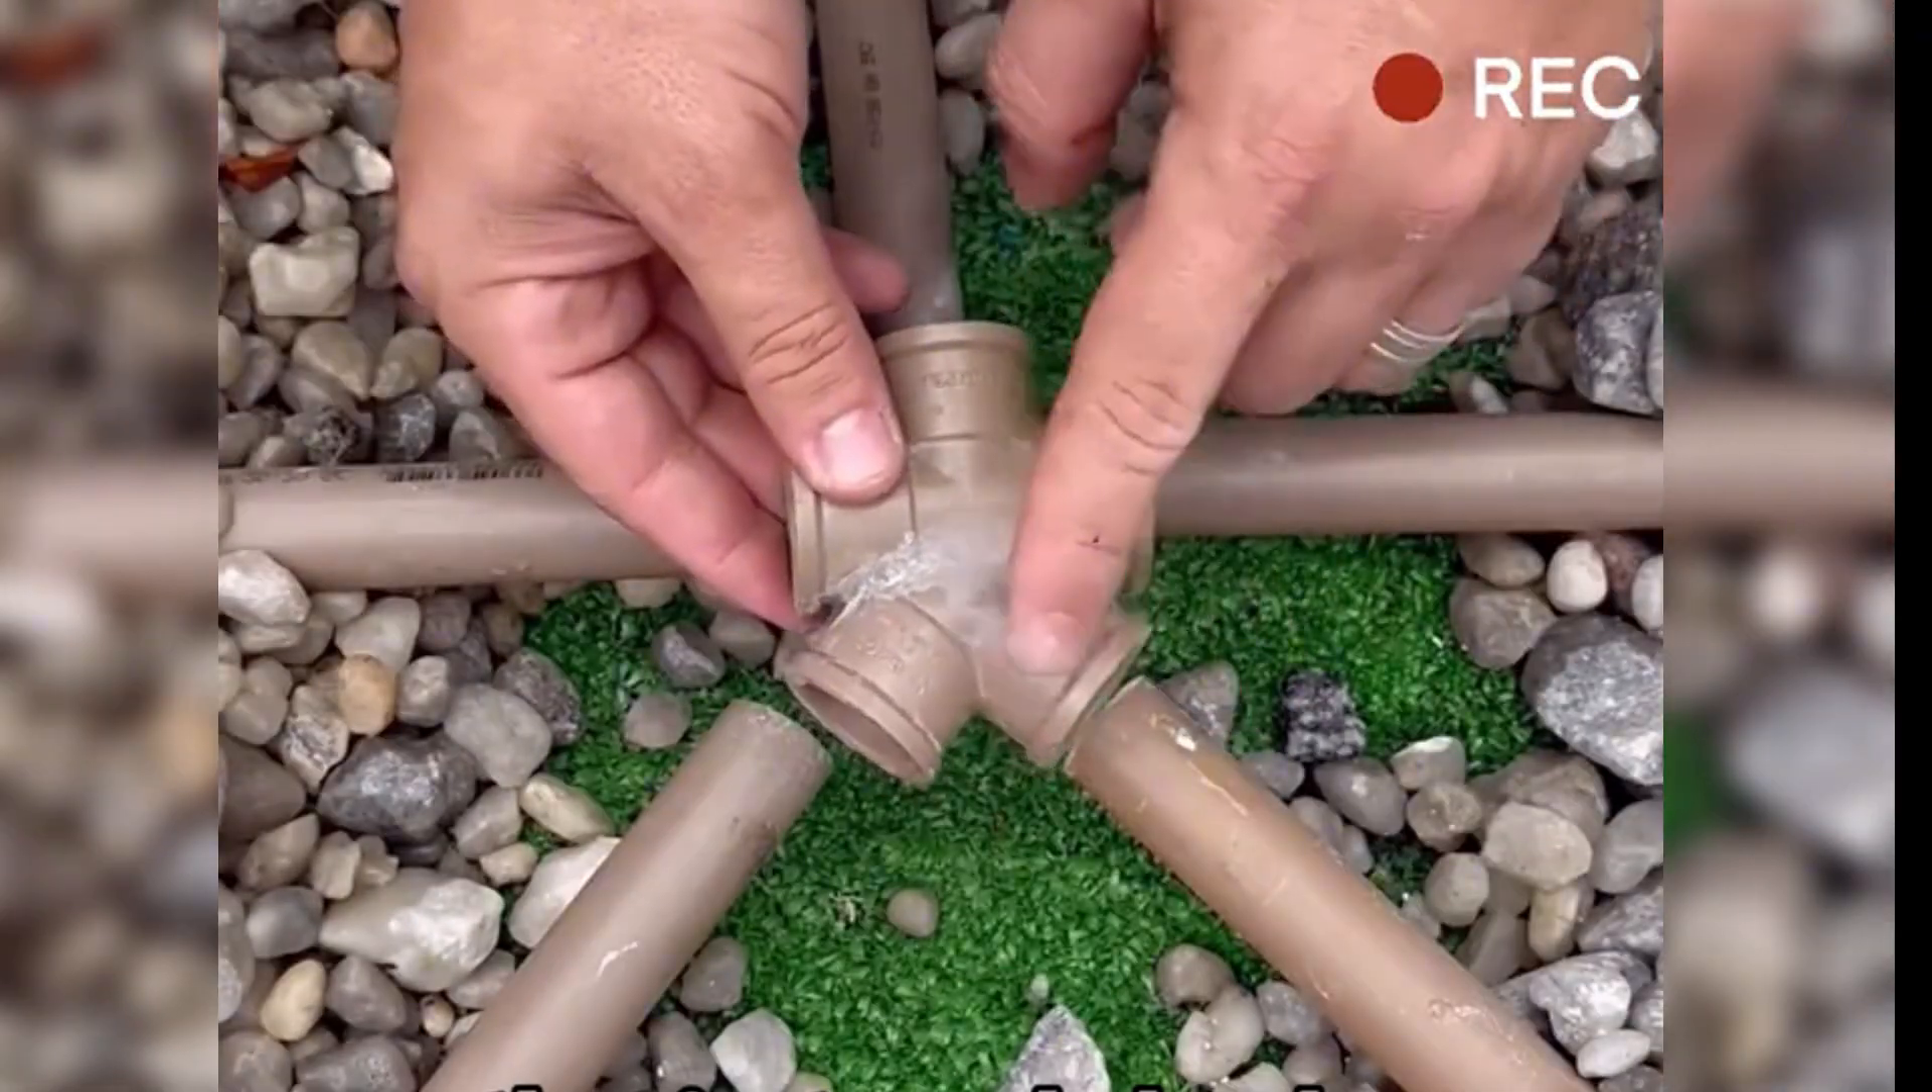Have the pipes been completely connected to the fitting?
No.